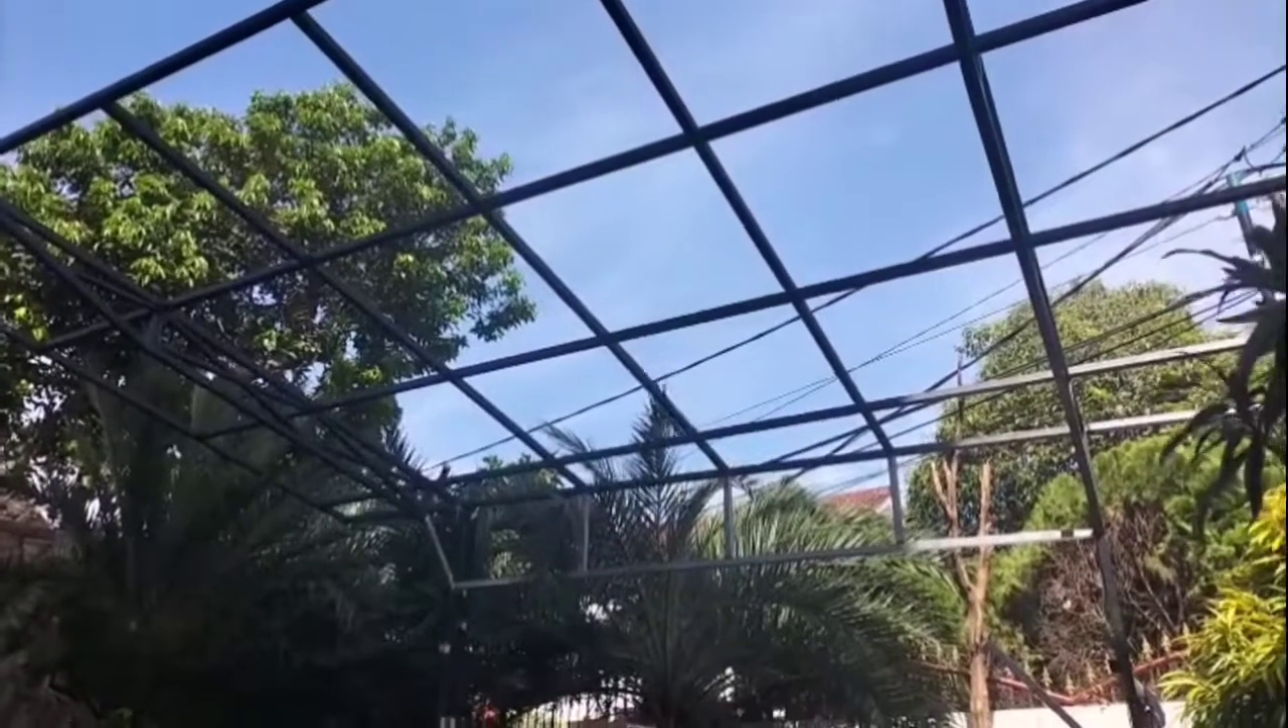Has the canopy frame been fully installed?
Yes.